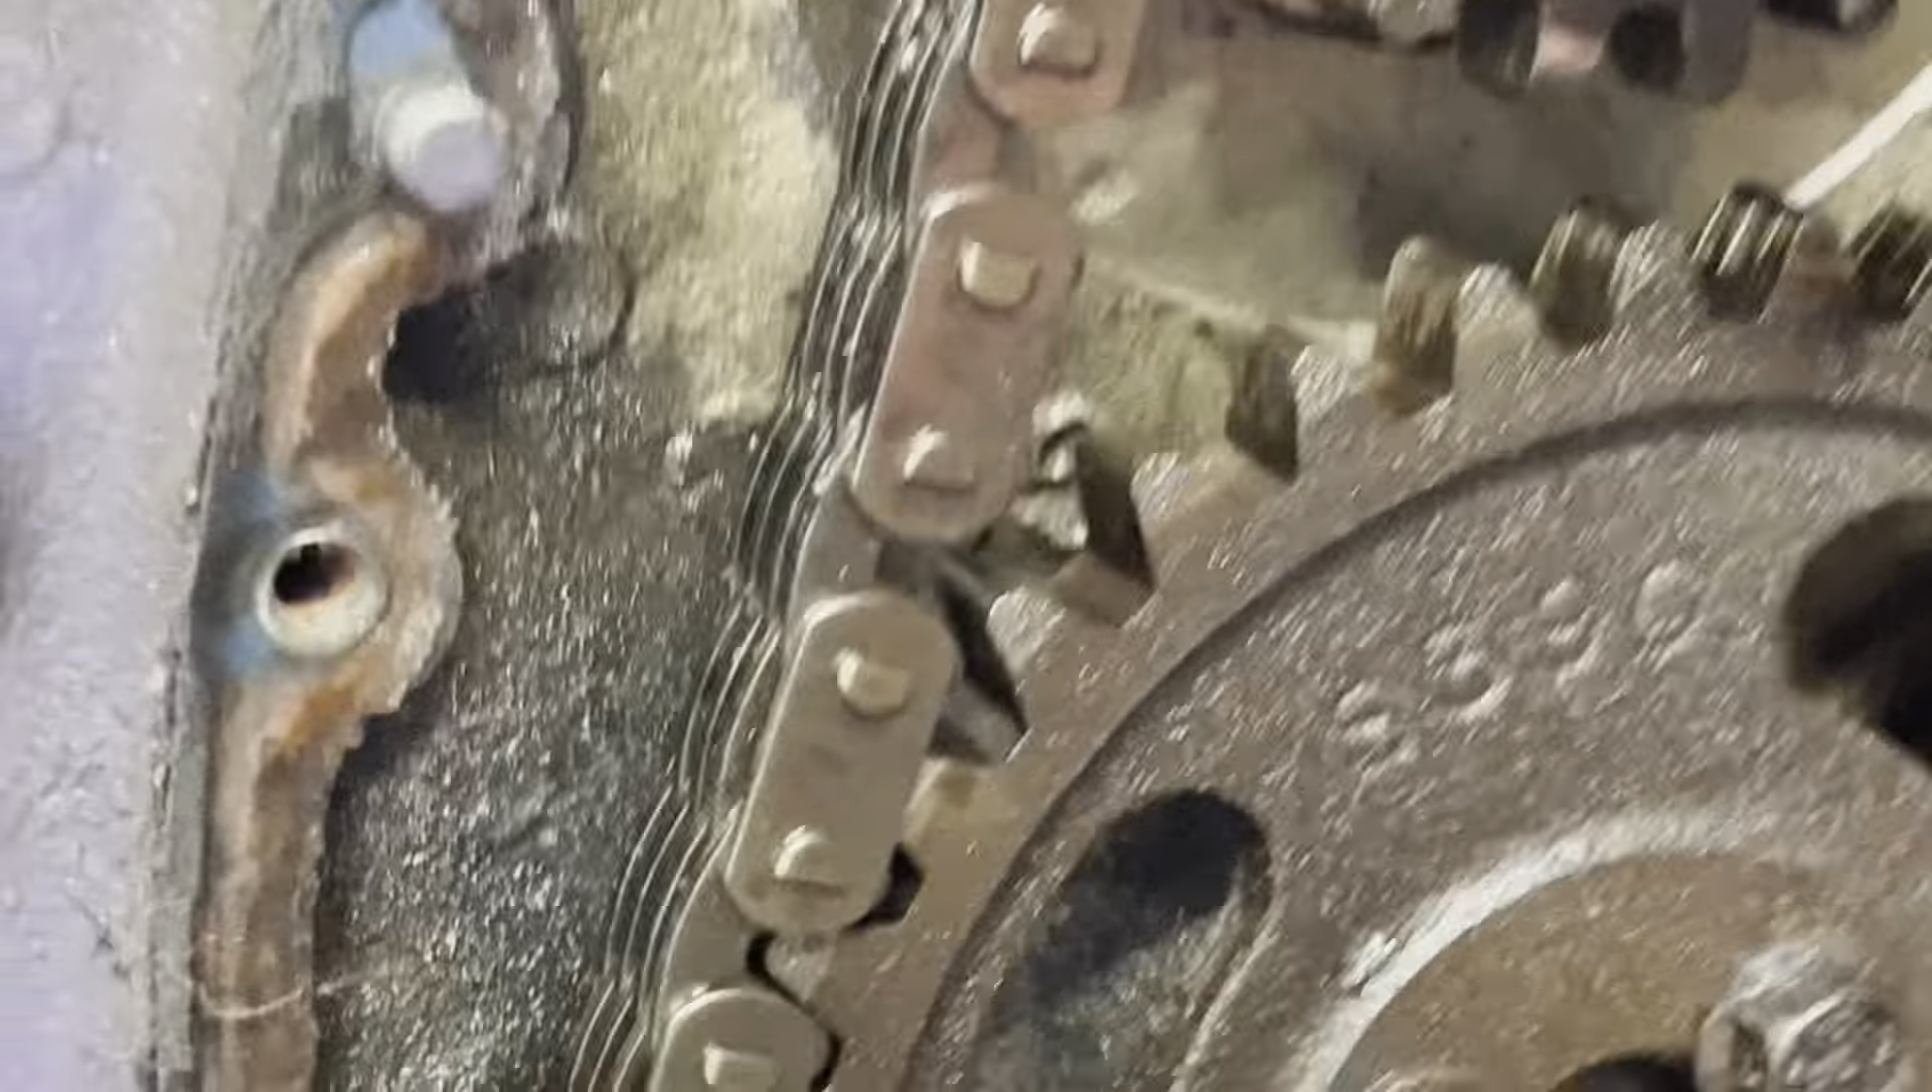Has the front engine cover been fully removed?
Yes.